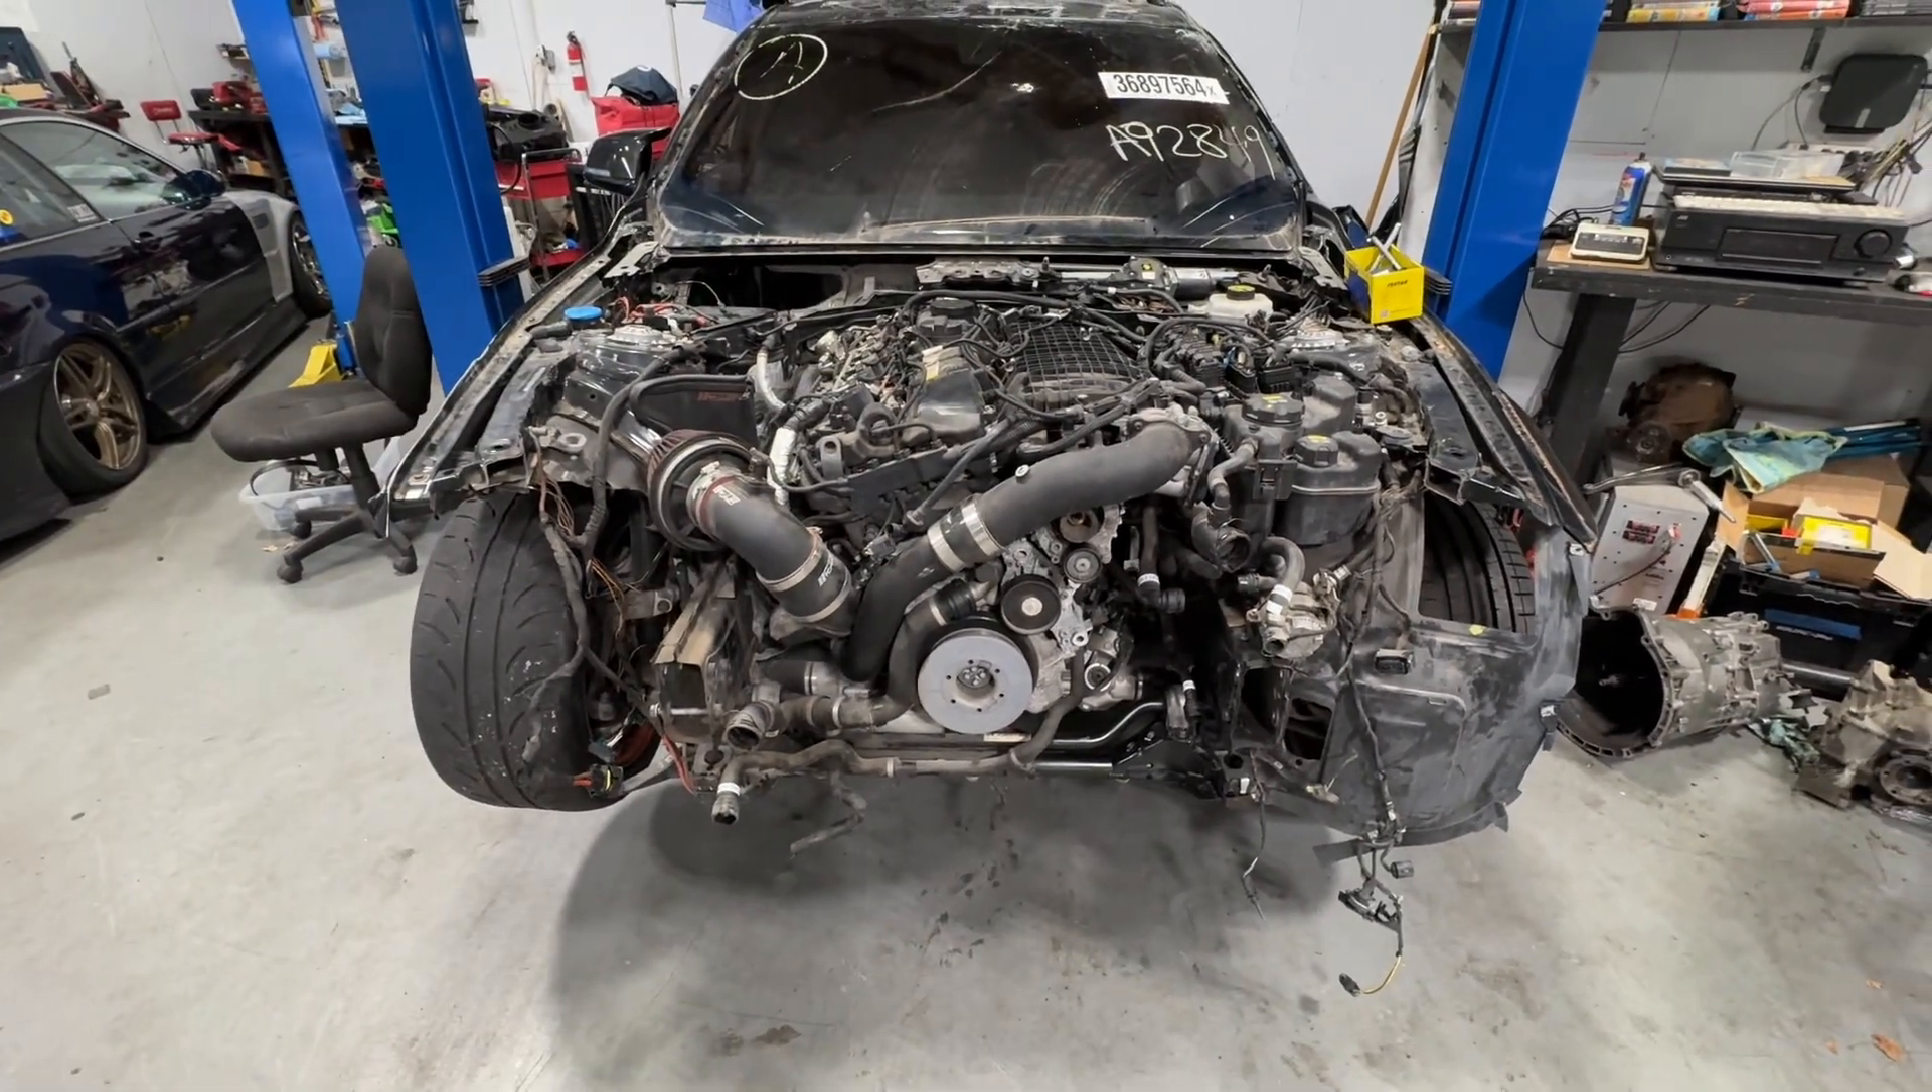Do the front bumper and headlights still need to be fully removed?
No.